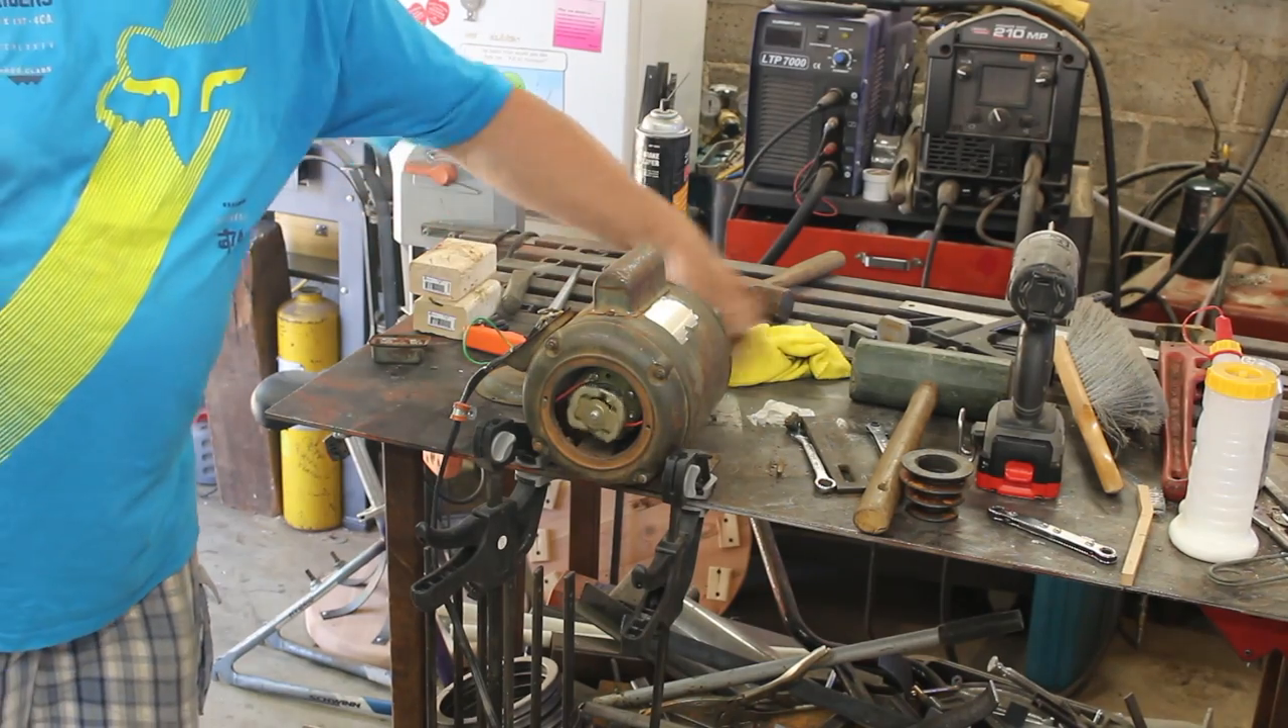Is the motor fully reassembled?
No.